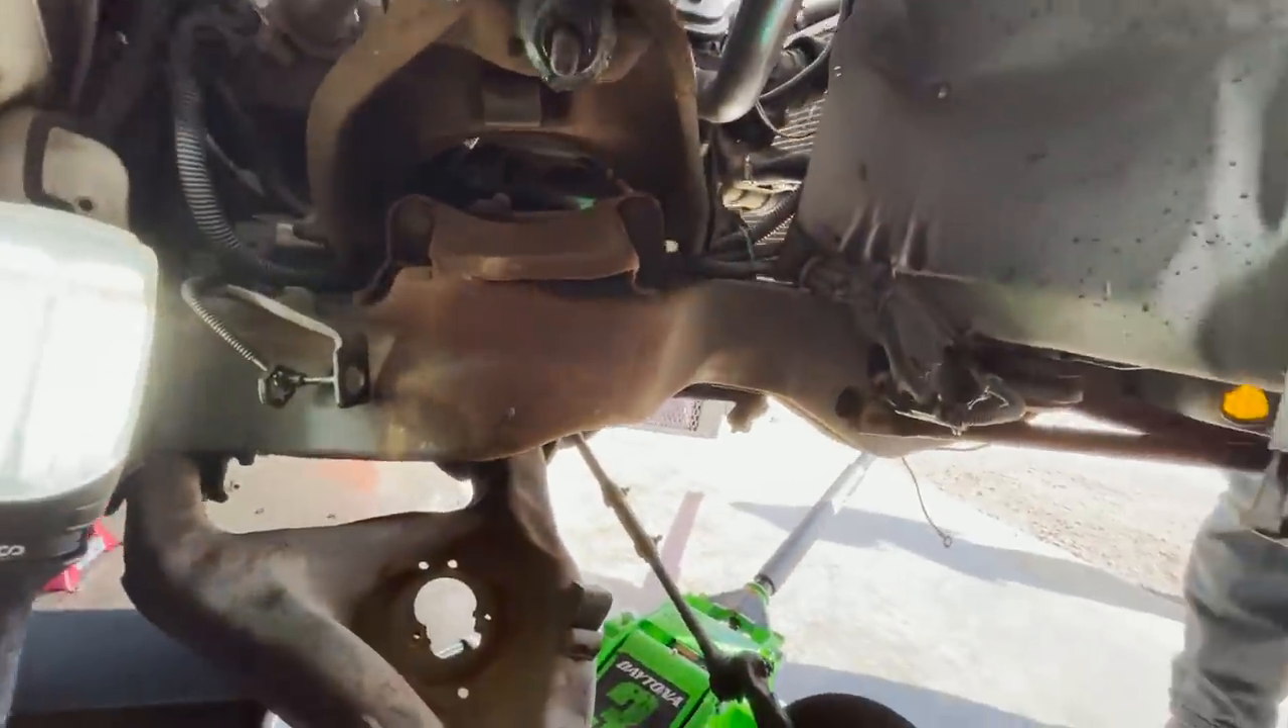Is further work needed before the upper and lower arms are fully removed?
Yes.